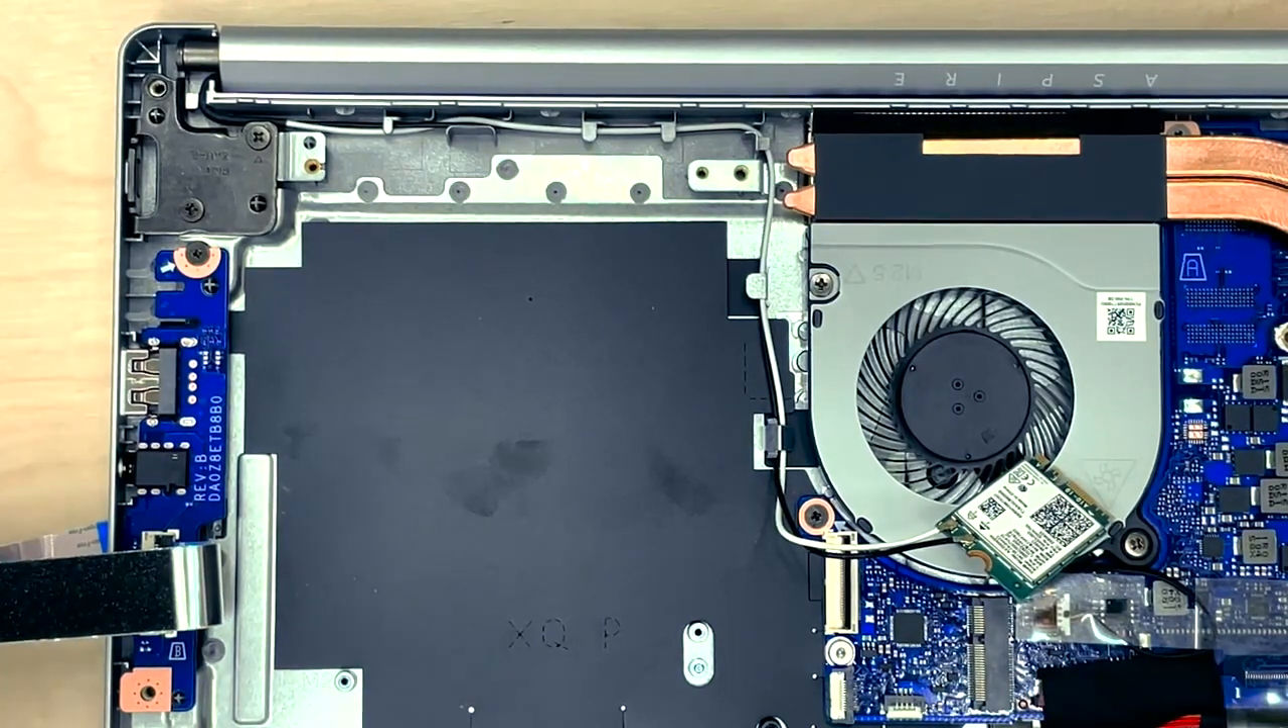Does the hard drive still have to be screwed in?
Yes.